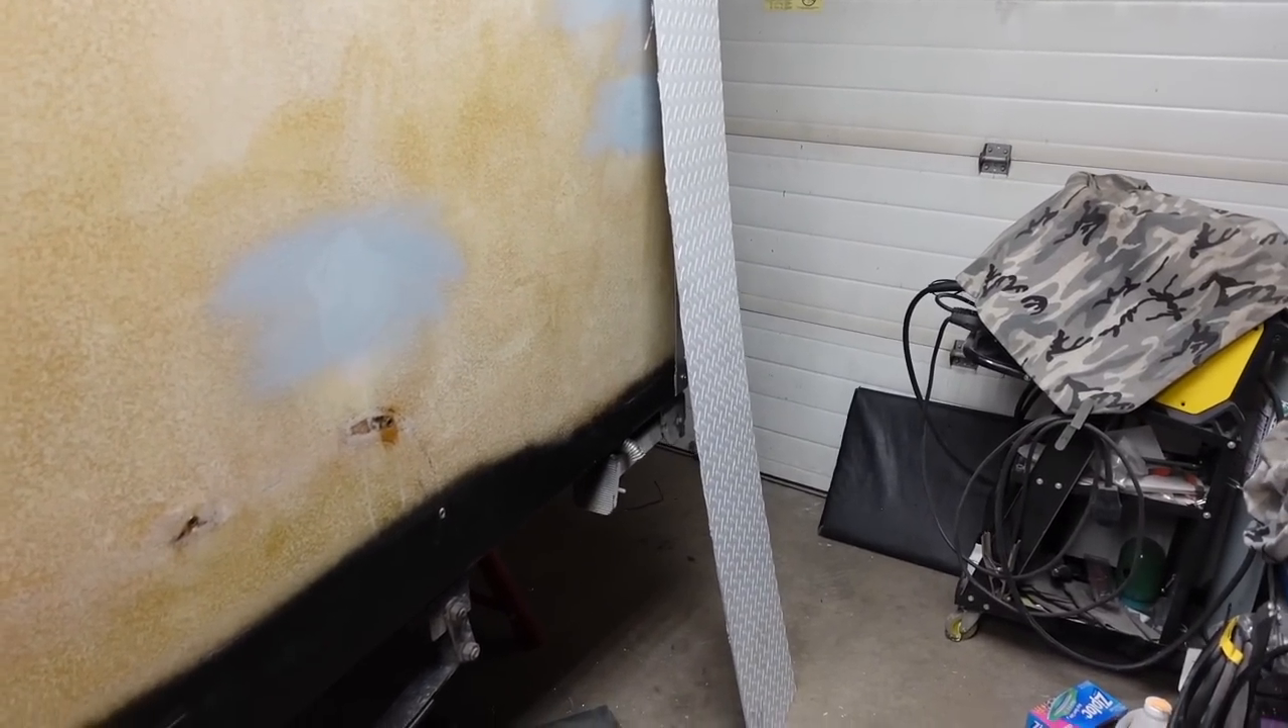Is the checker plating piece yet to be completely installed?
Yes.